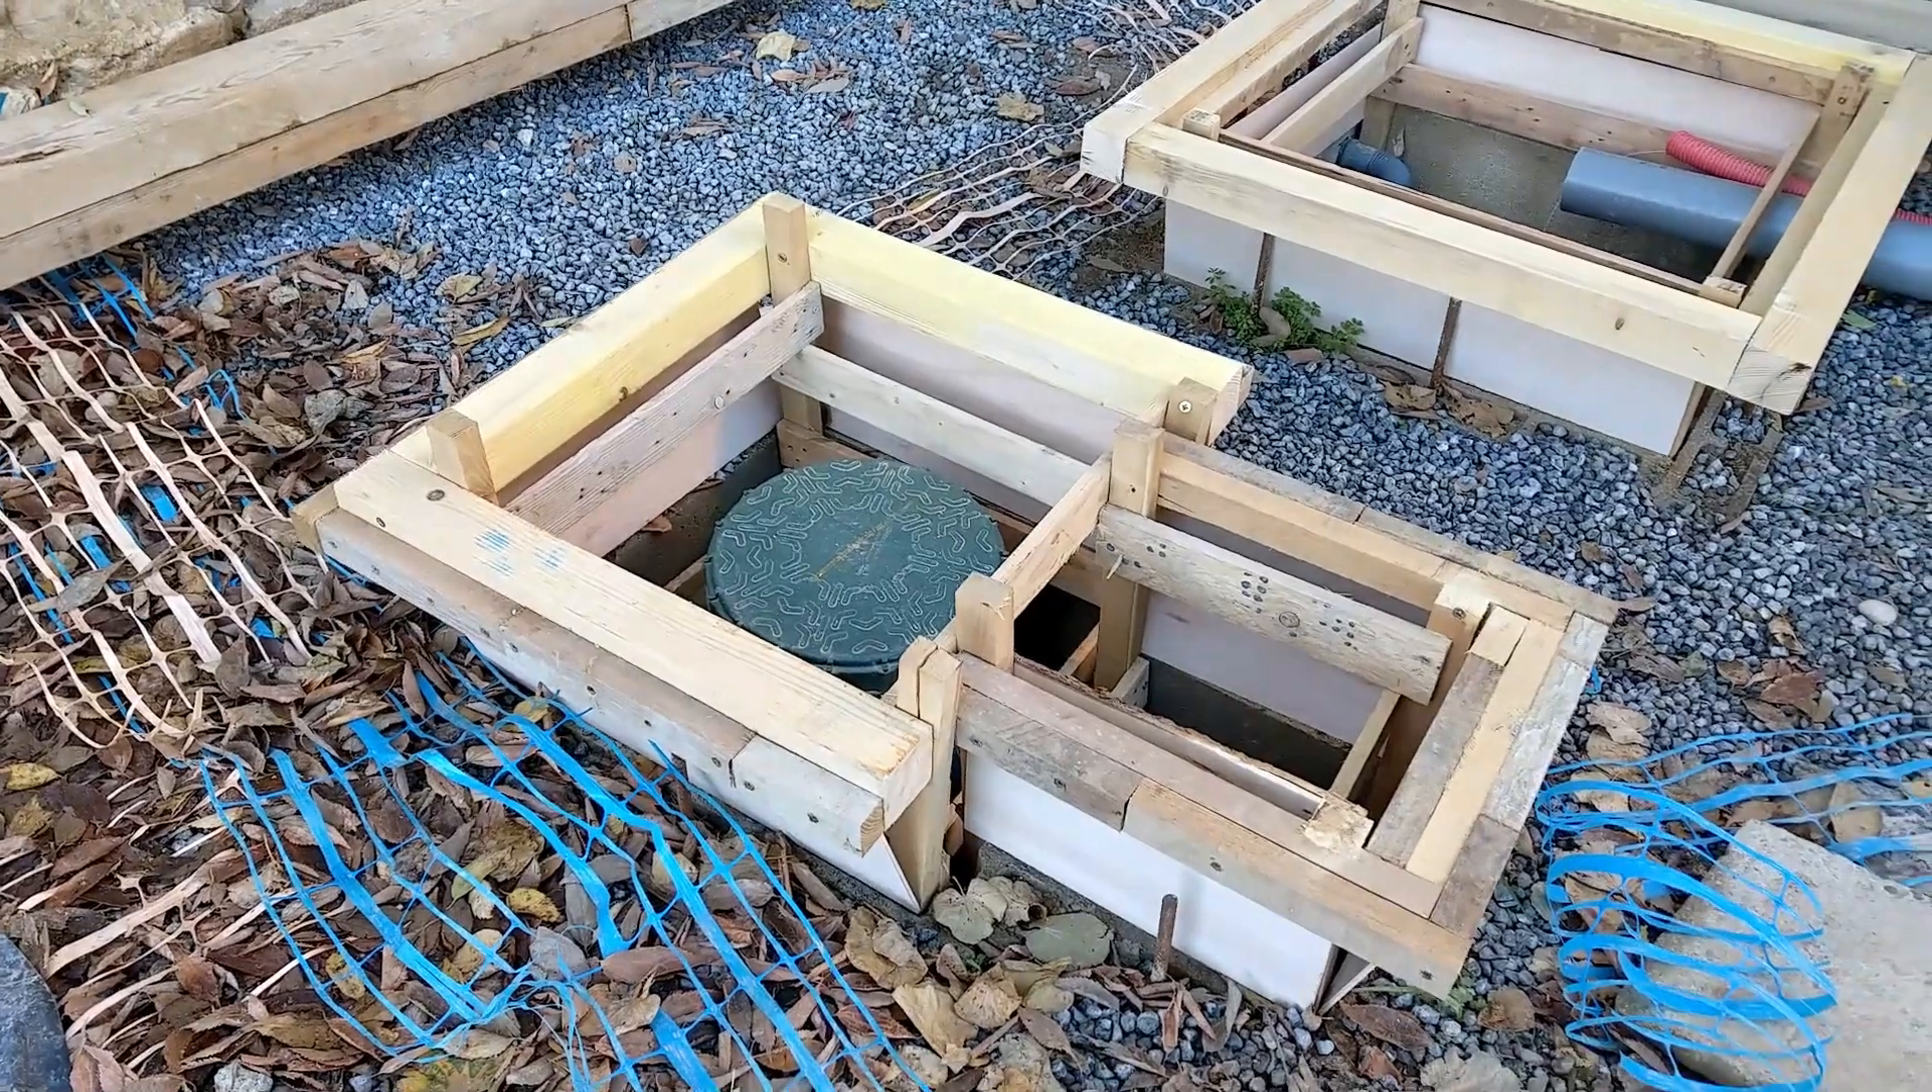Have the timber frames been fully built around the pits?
Yes.